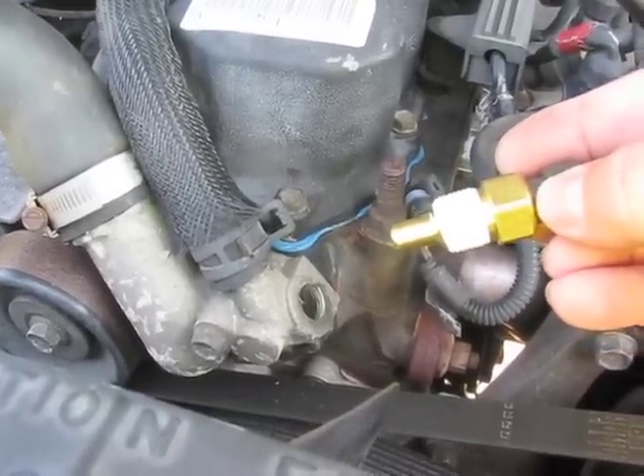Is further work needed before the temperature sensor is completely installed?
Yes.